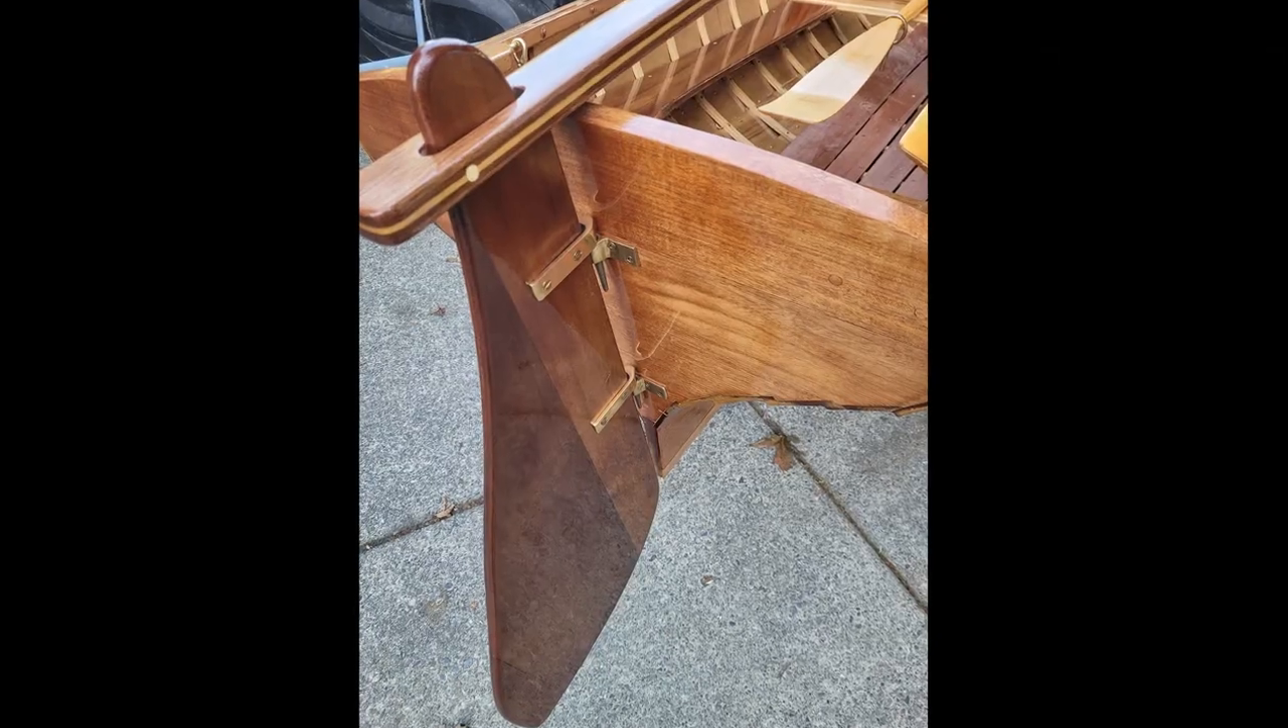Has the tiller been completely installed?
Yes.